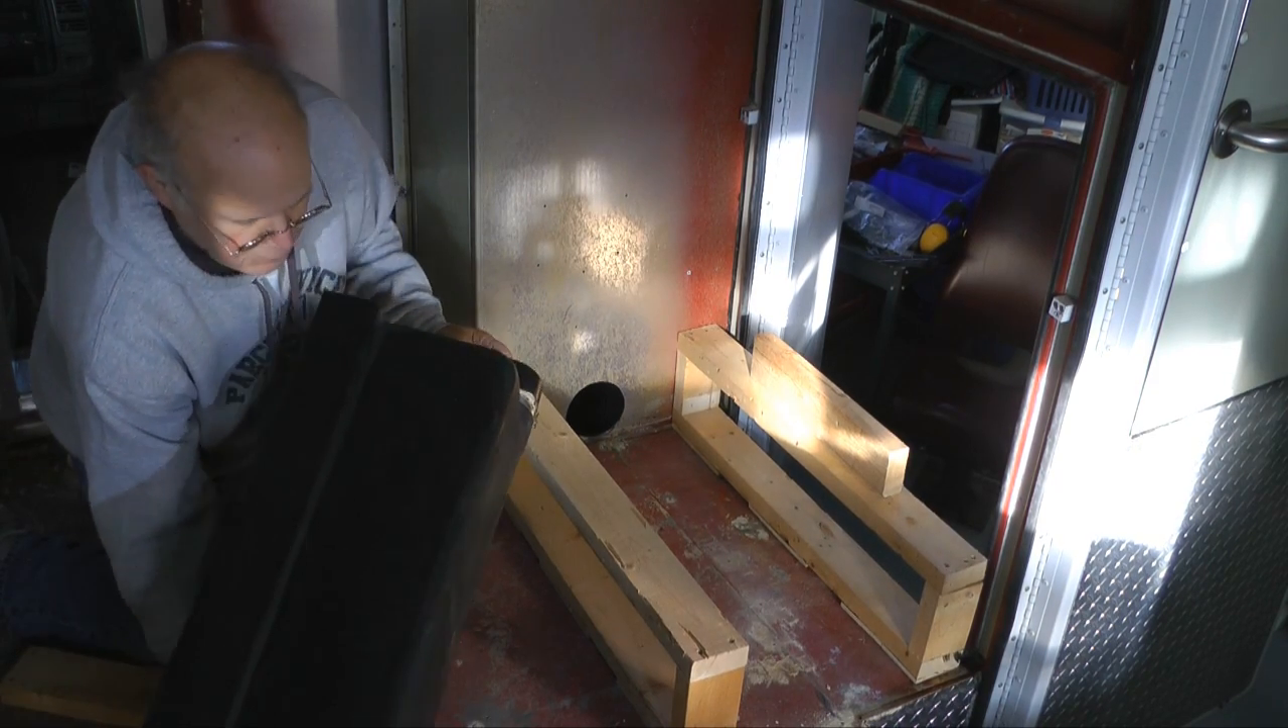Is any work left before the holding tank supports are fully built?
No.